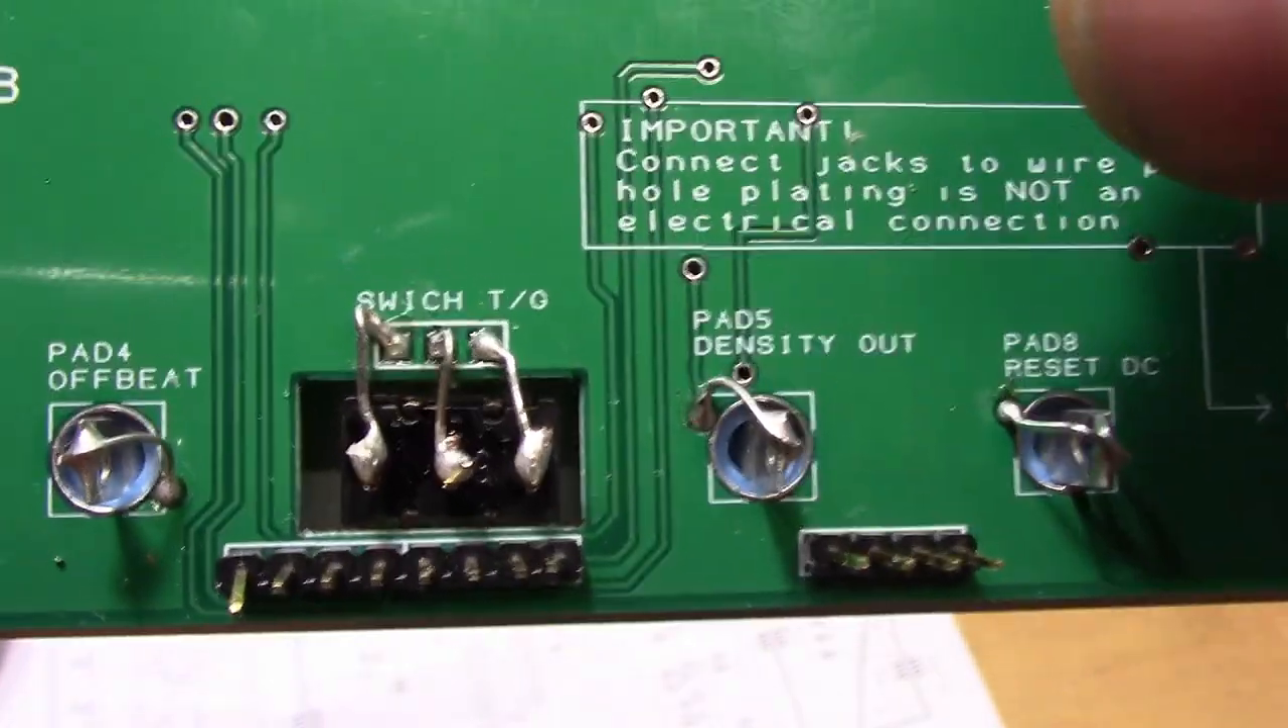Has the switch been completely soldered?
Yes.